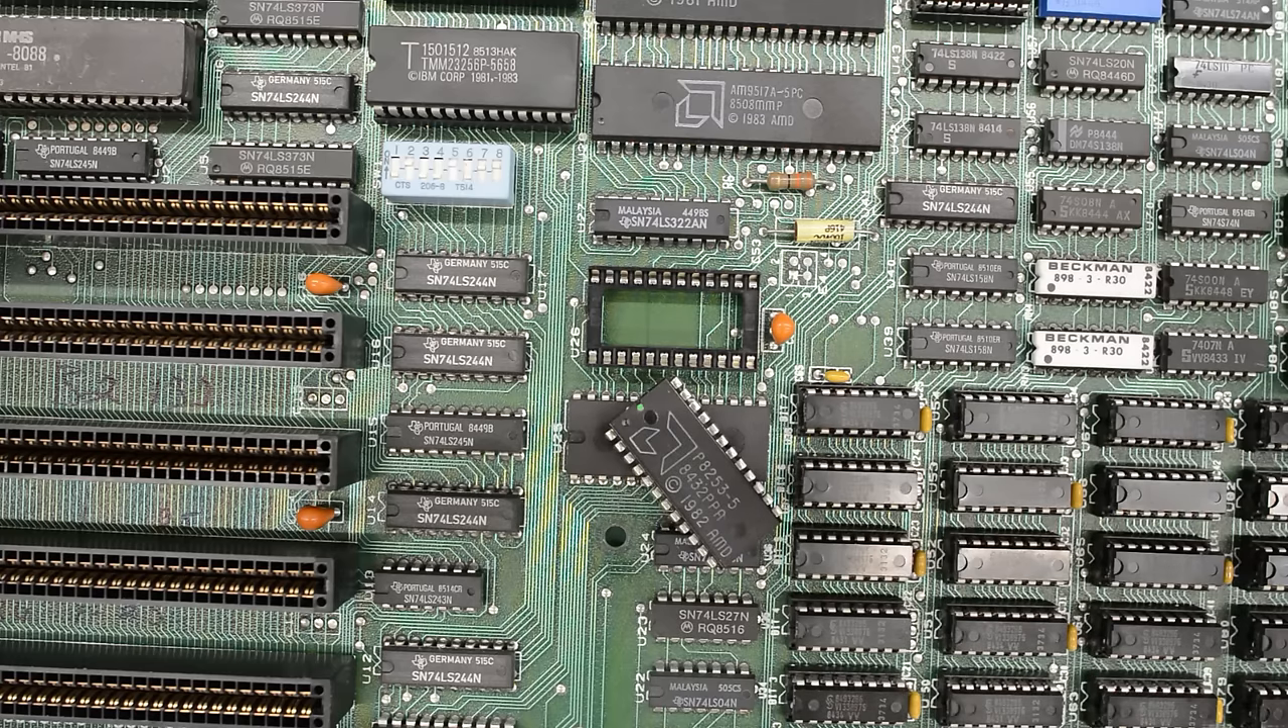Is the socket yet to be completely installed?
No.